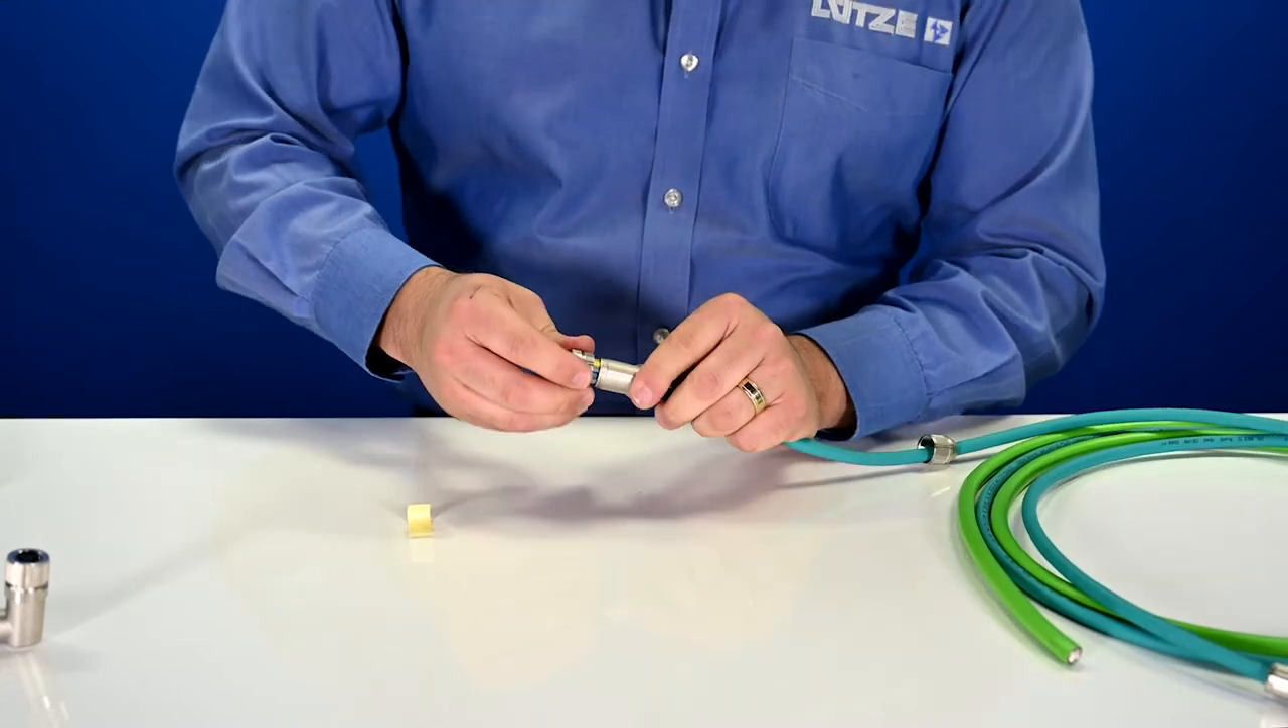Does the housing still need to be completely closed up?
Yes.